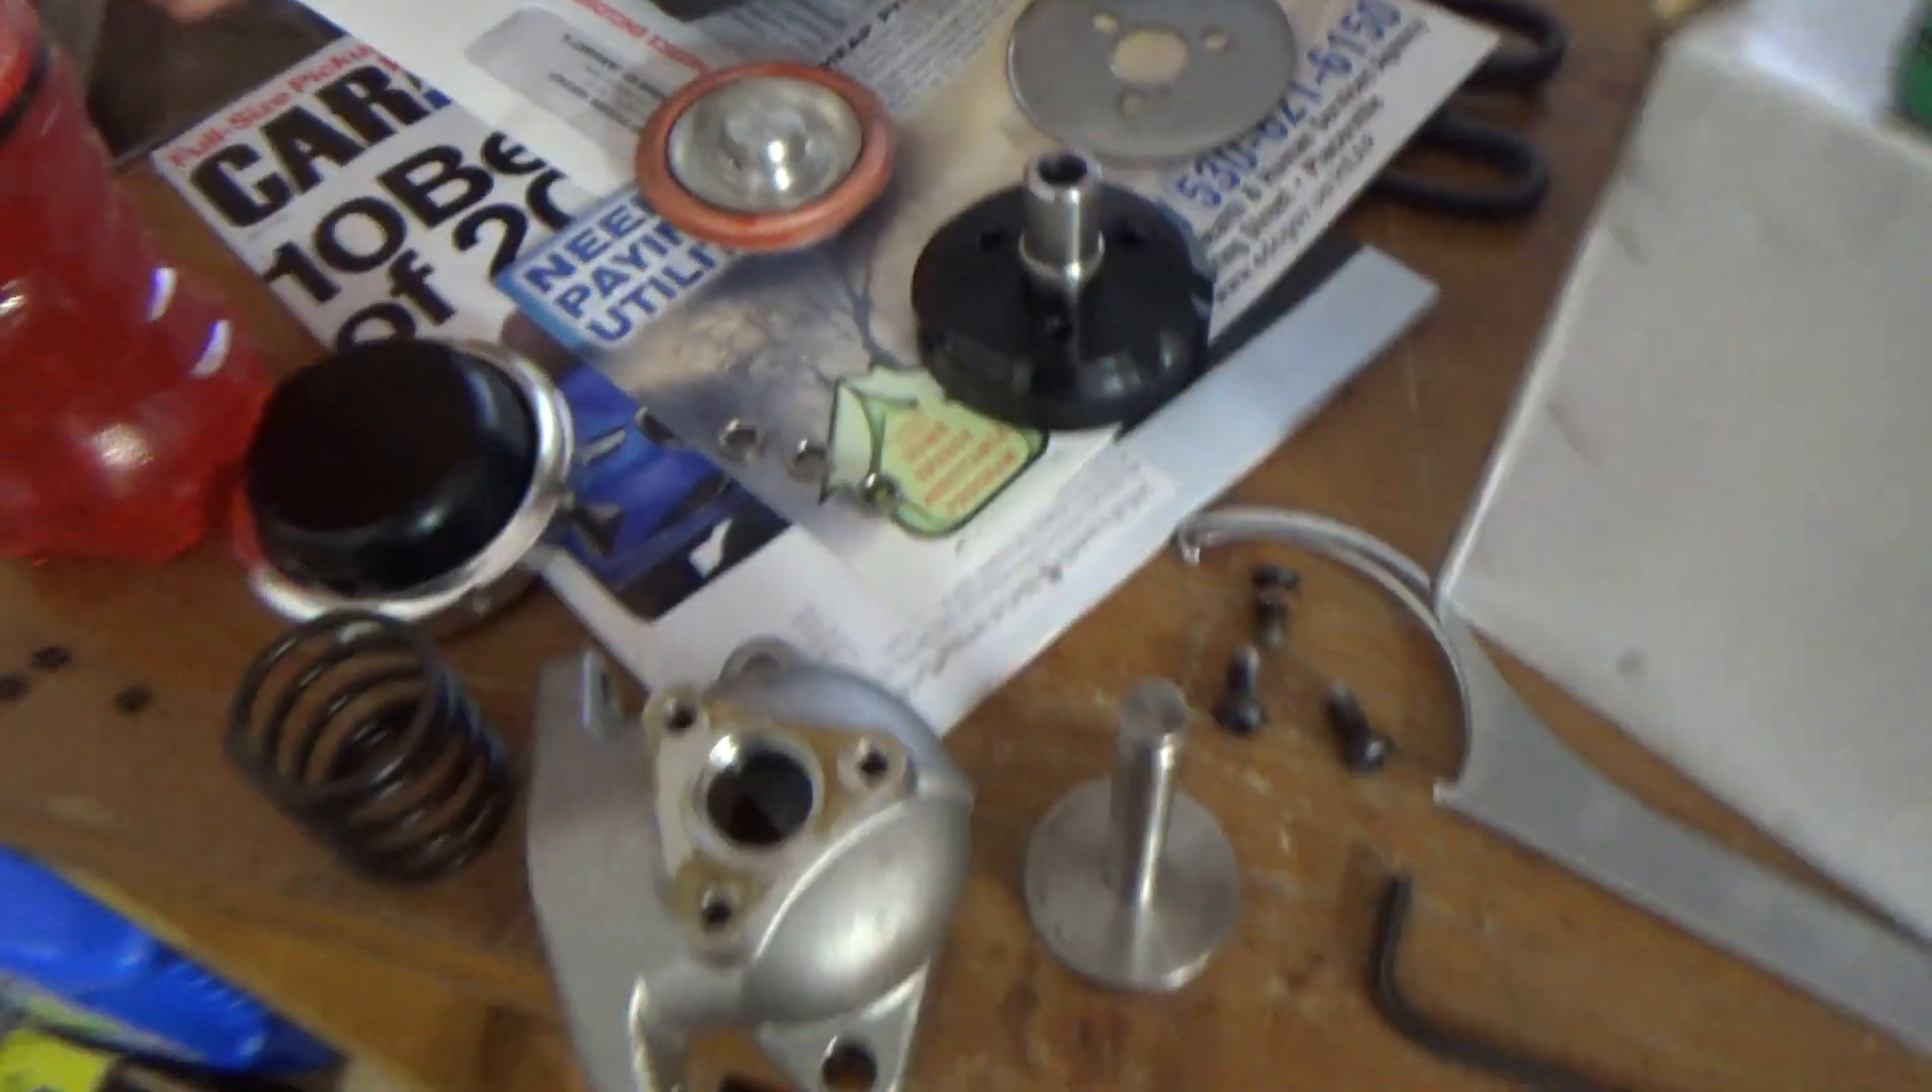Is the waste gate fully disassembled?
Yes.